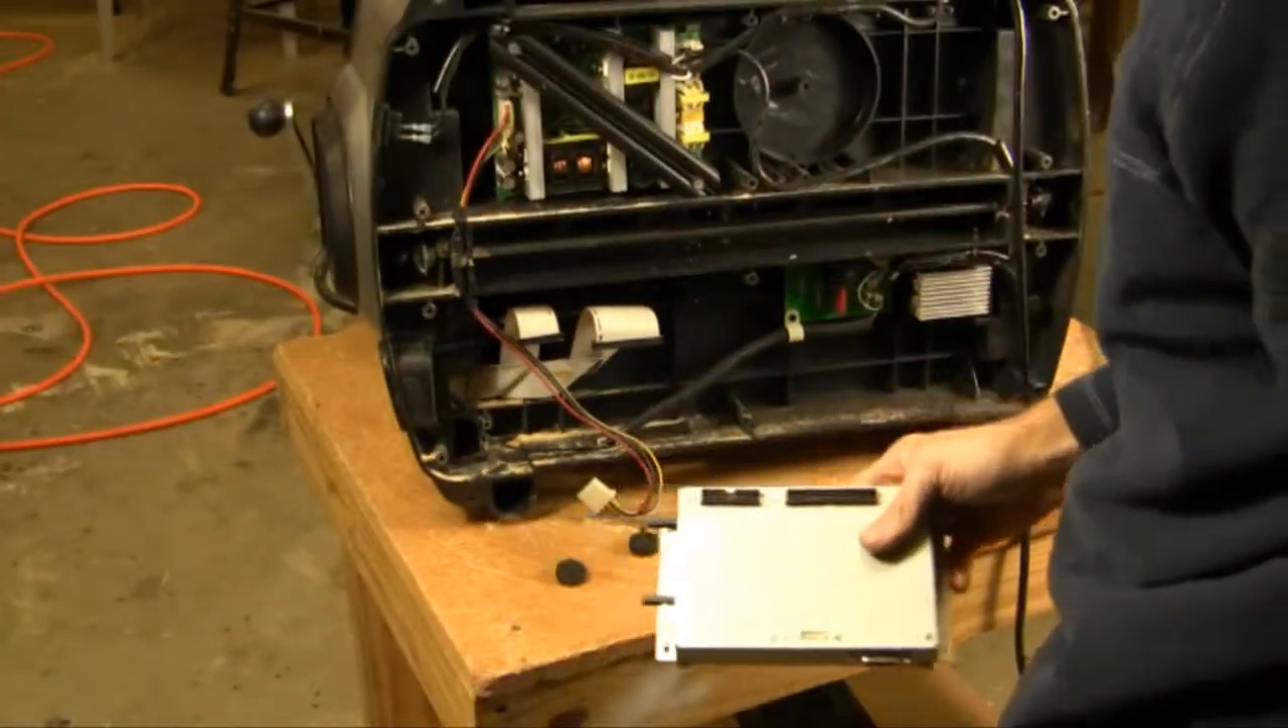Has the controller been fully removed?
Yes.